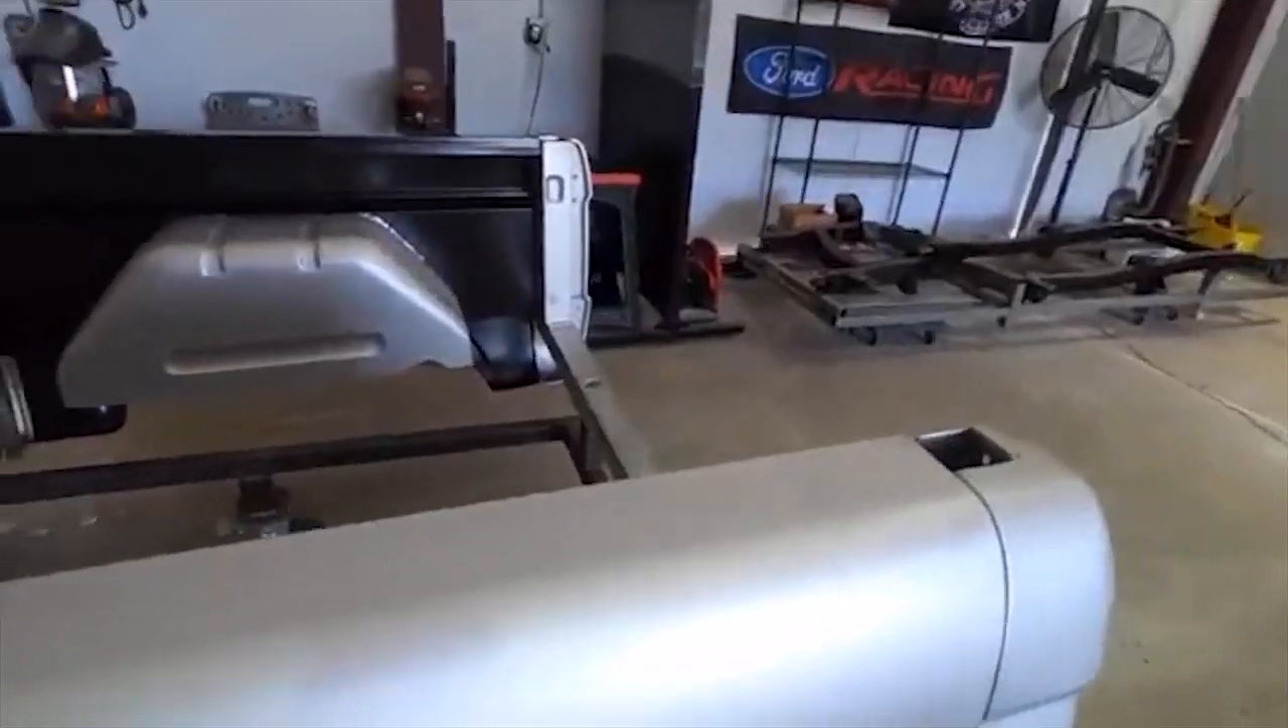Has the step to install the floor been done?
No.